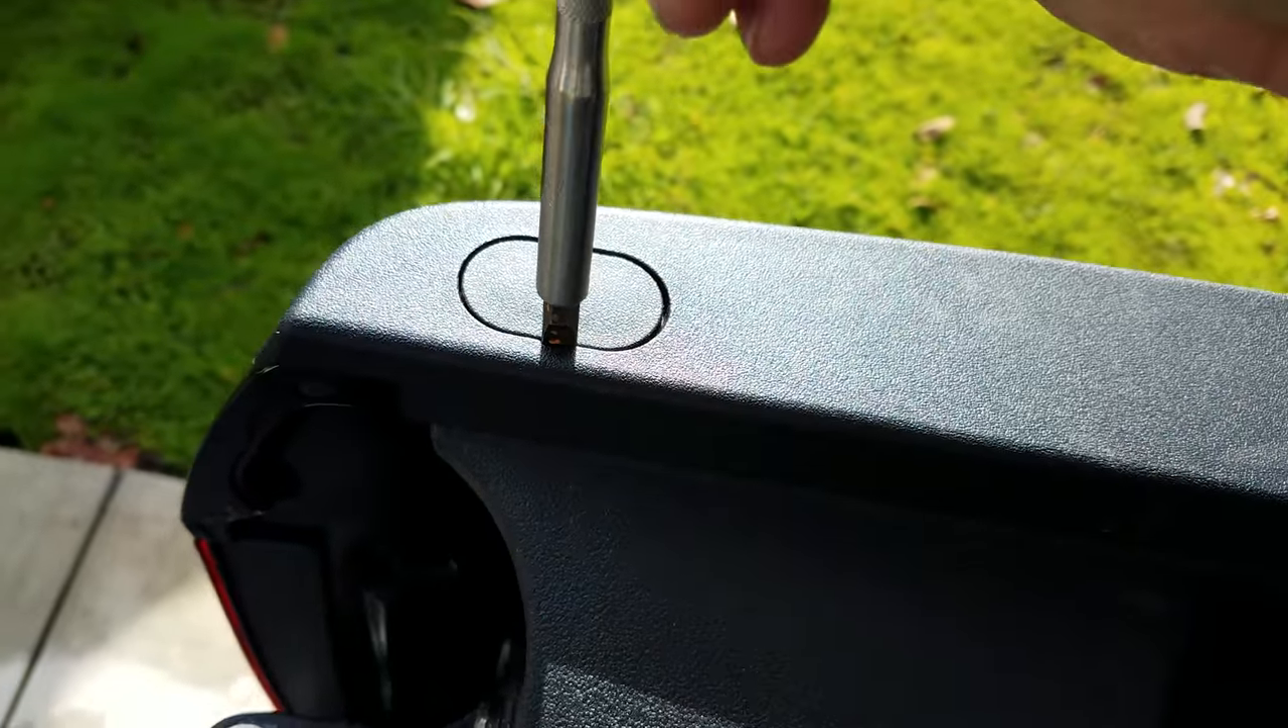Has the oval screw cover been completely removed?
No.